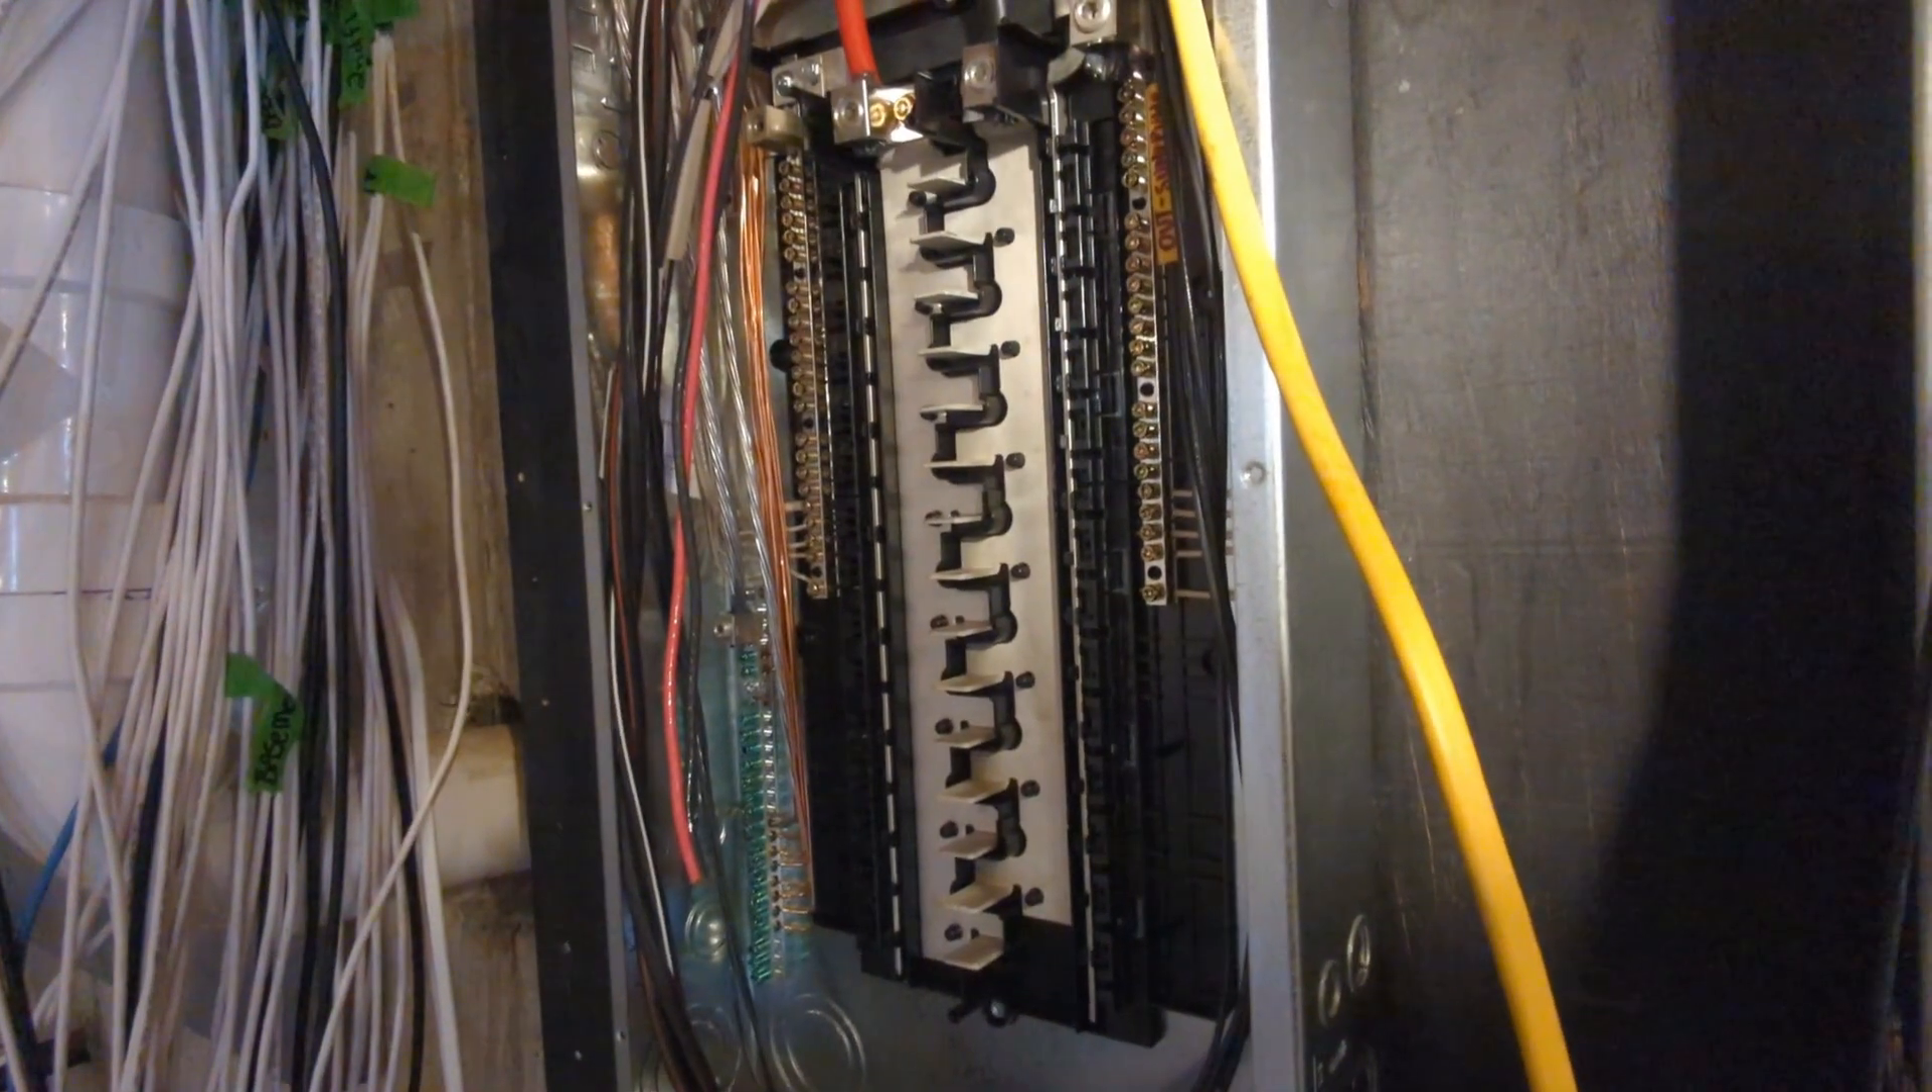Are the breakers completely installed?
No.